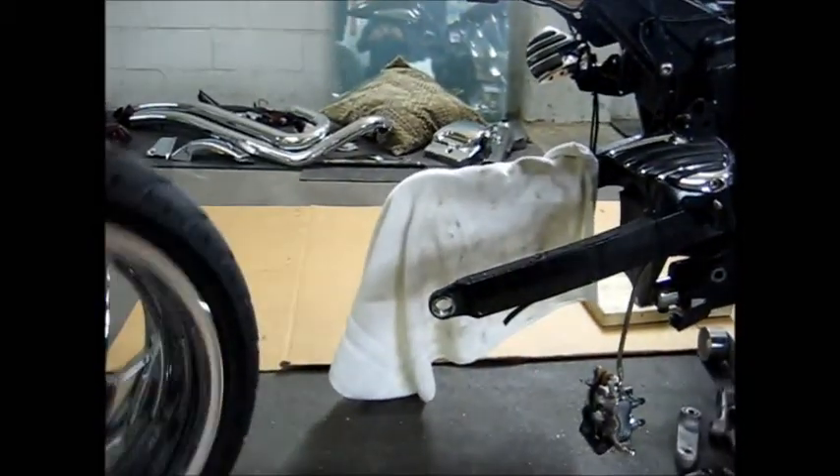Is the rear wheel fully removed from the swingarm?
Yes.